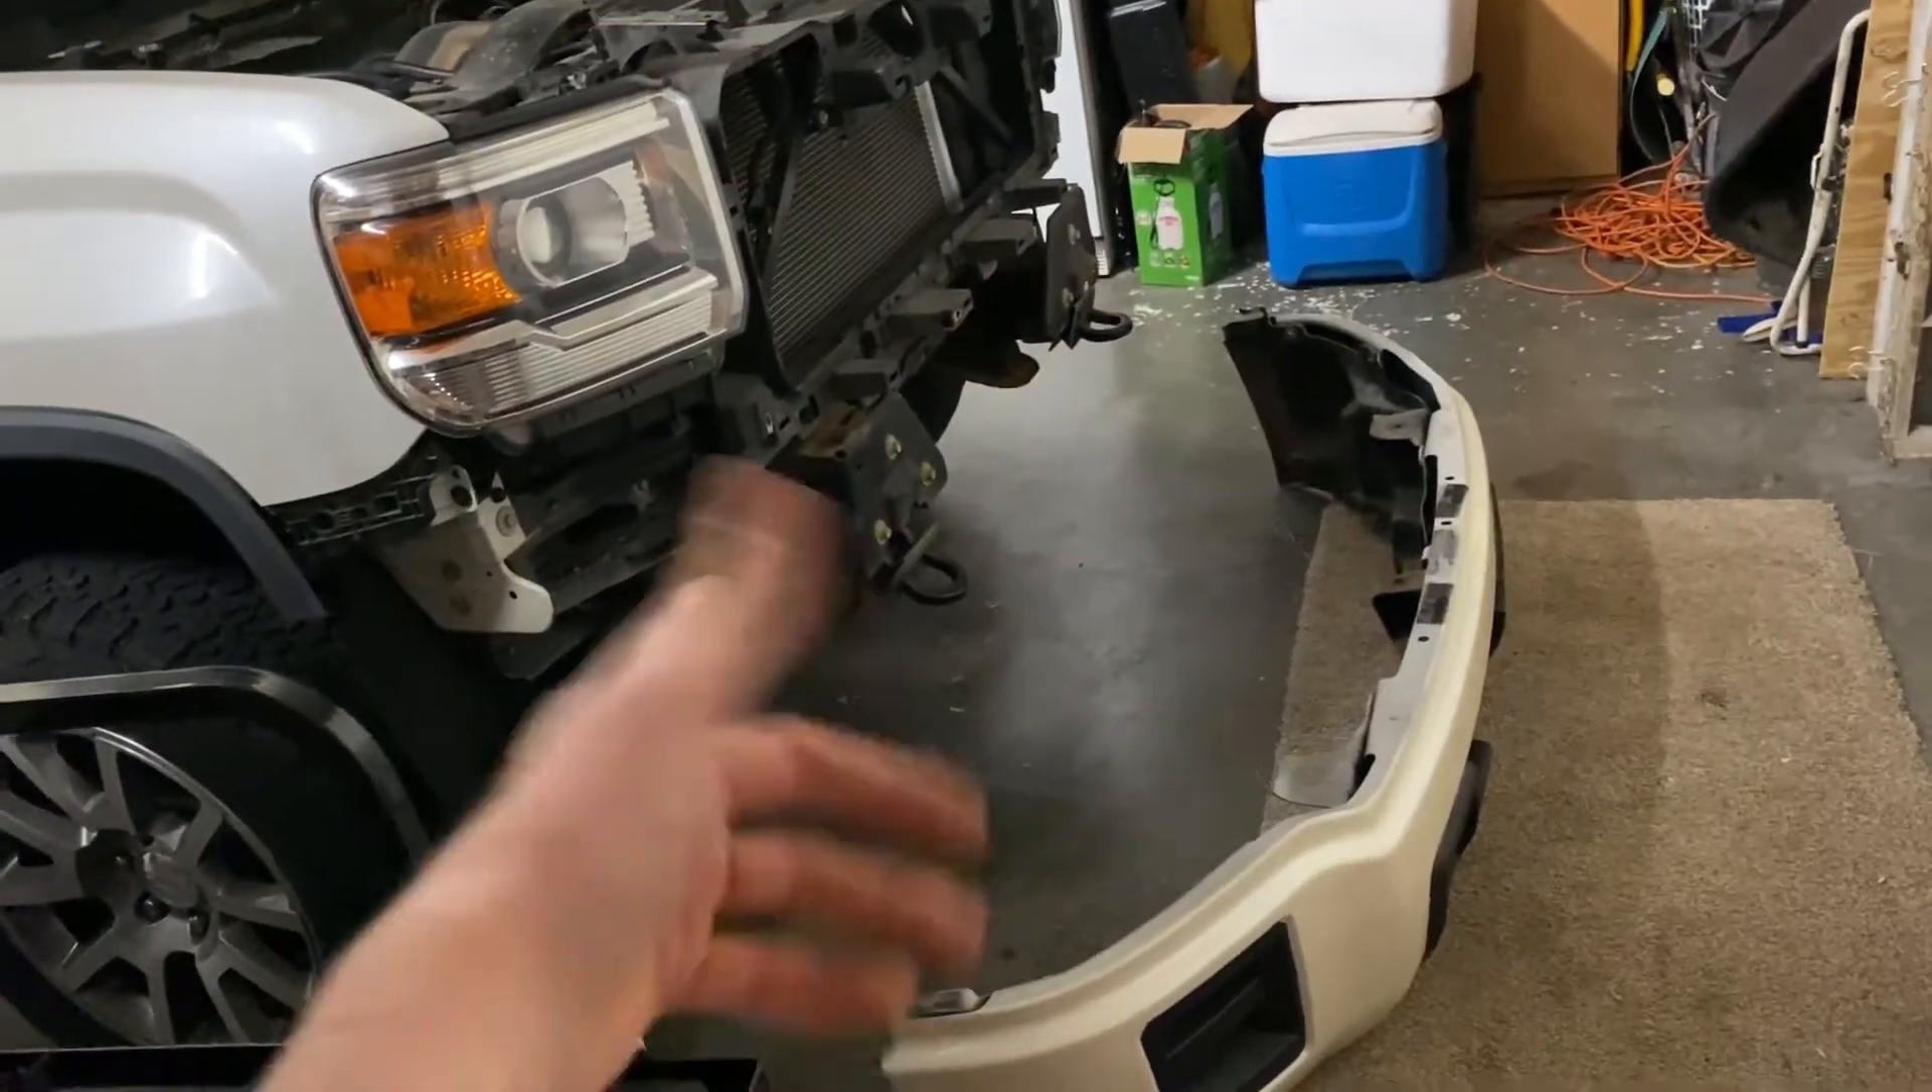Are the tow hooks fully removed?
No.